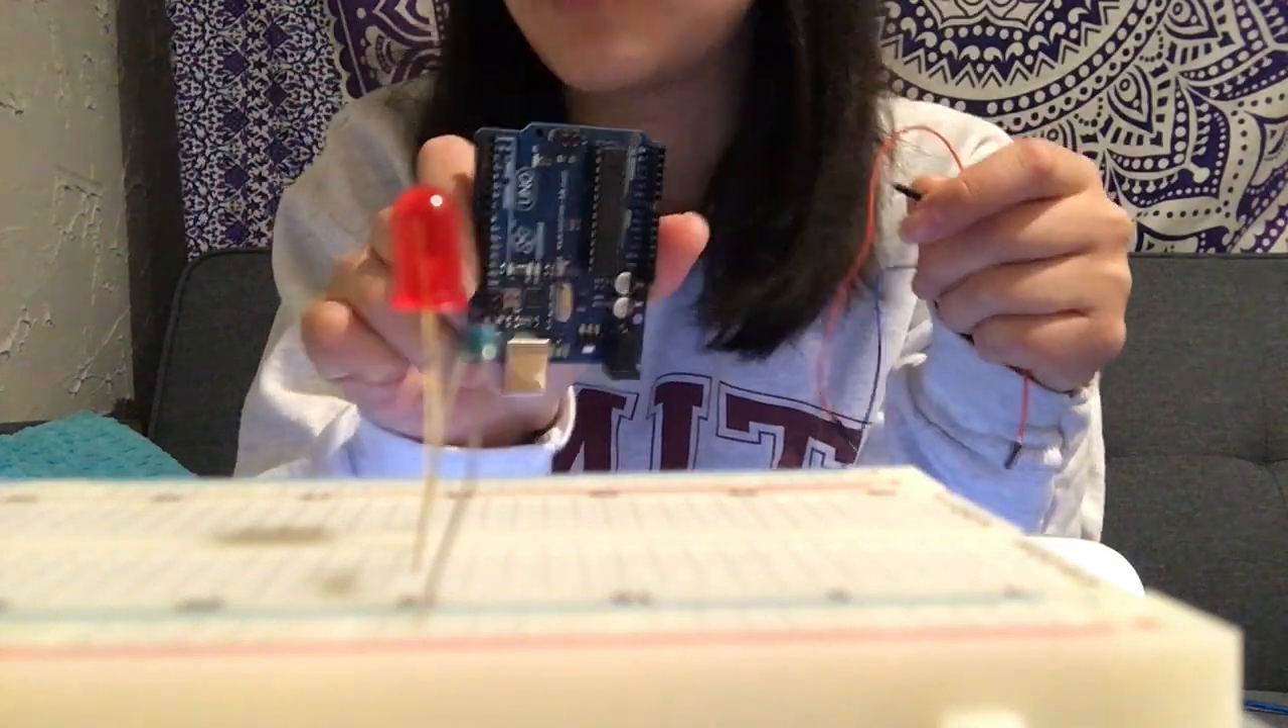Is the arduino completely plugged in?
No.